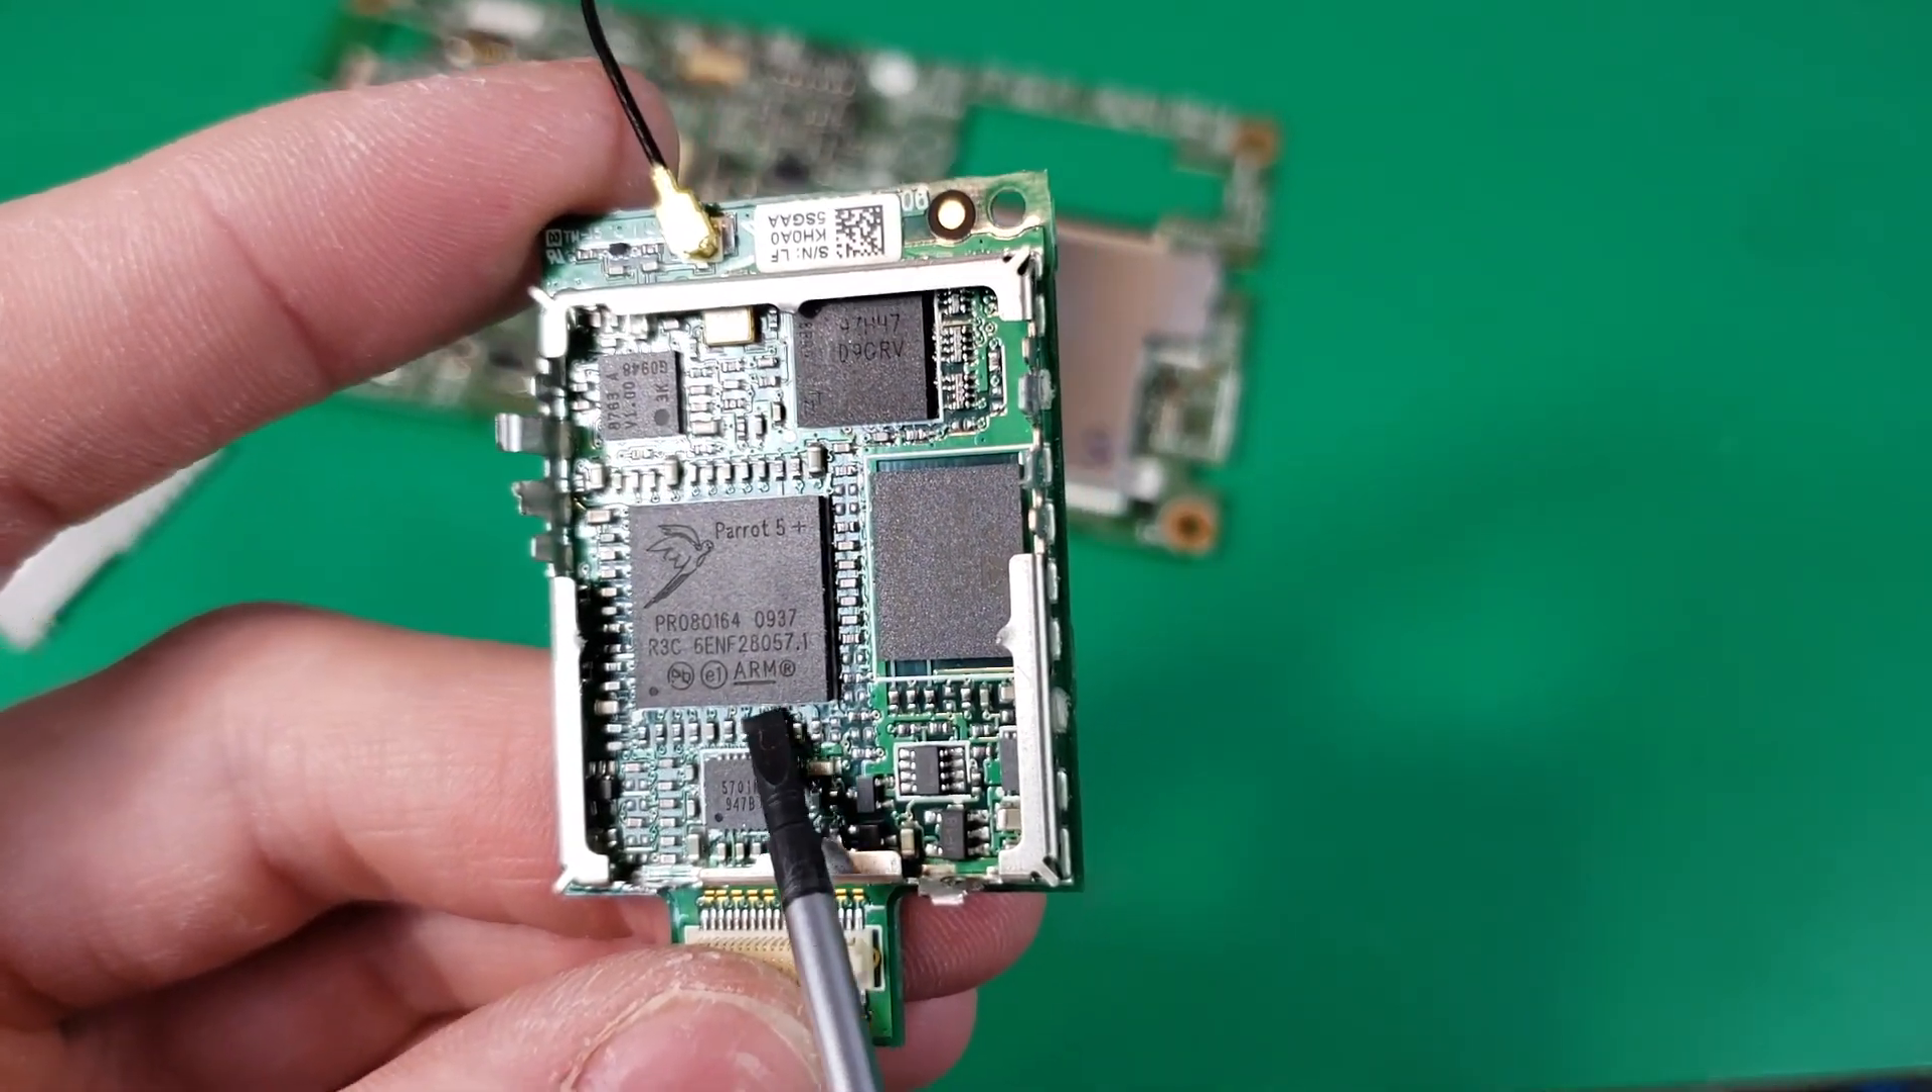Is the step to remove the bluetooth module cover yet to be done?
No.